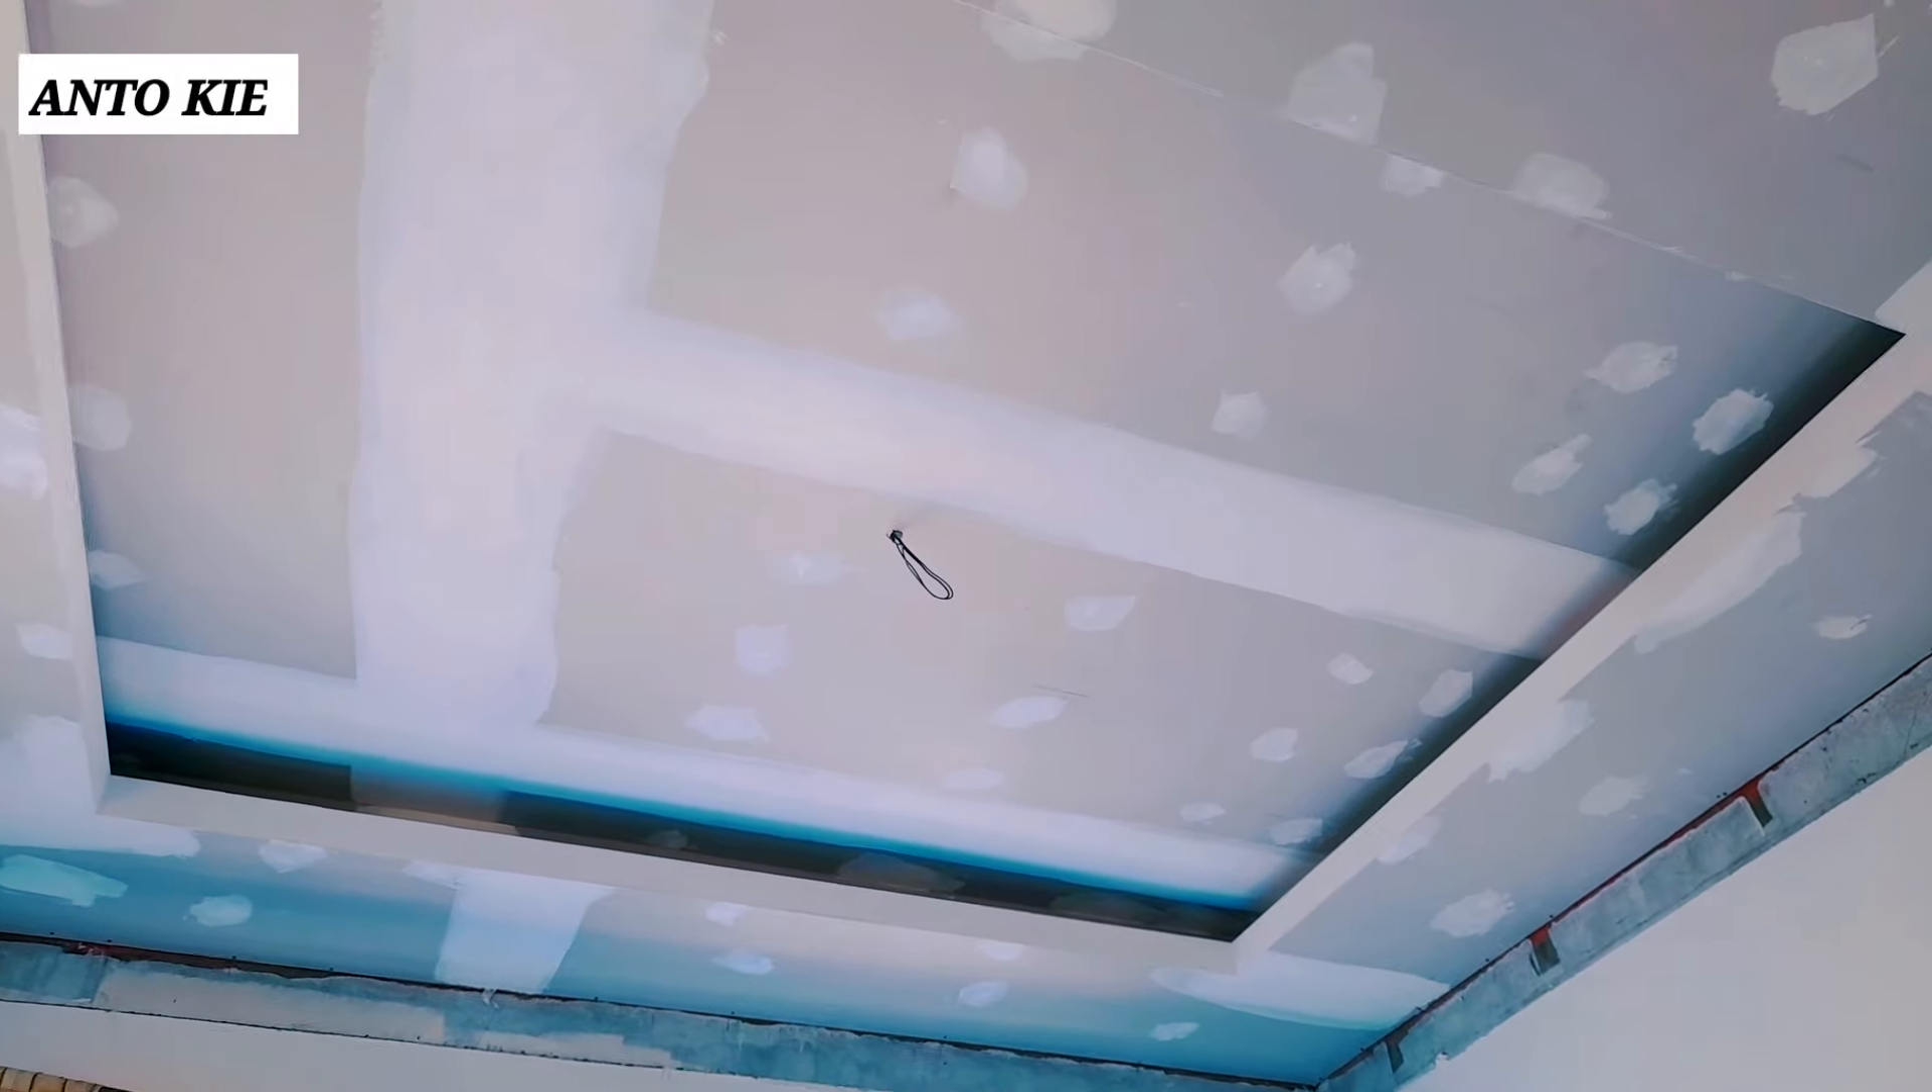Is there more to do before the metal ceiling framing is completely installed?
No.